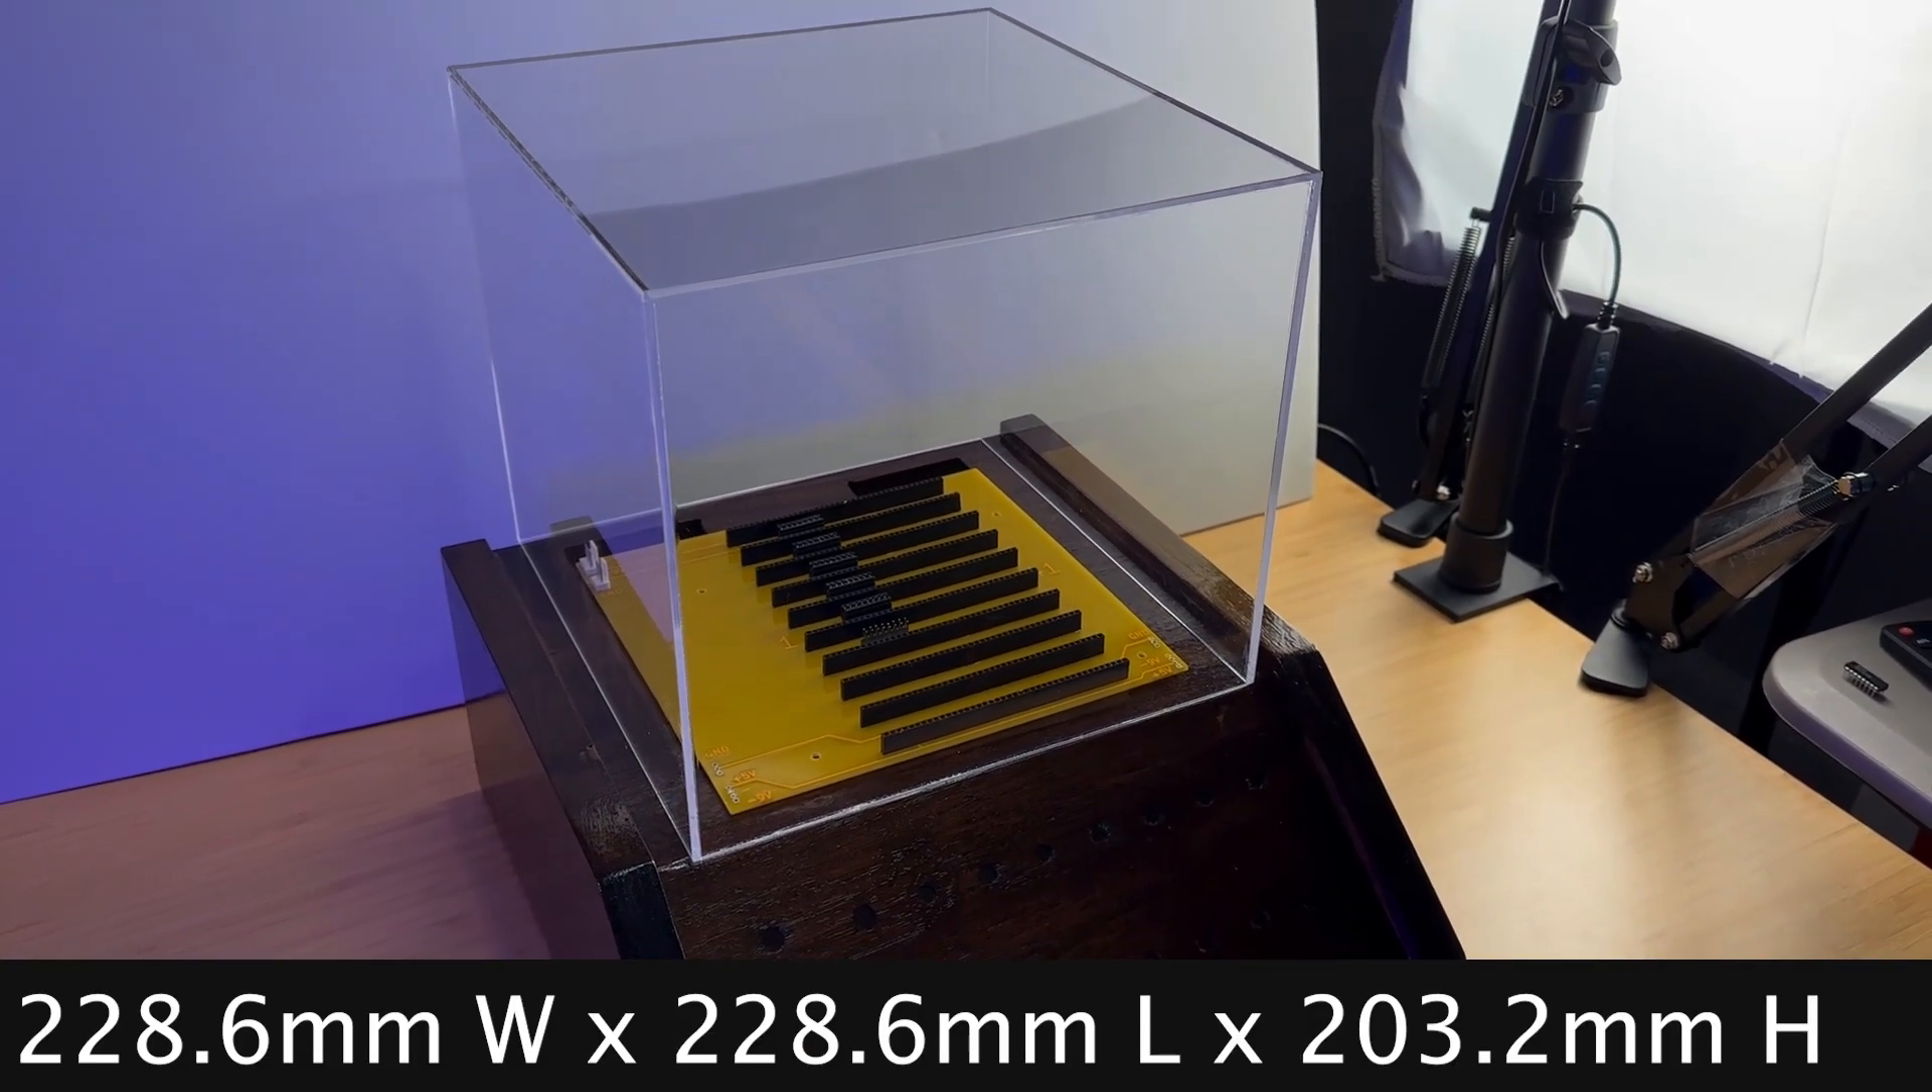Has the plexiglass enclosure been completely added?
Yes.